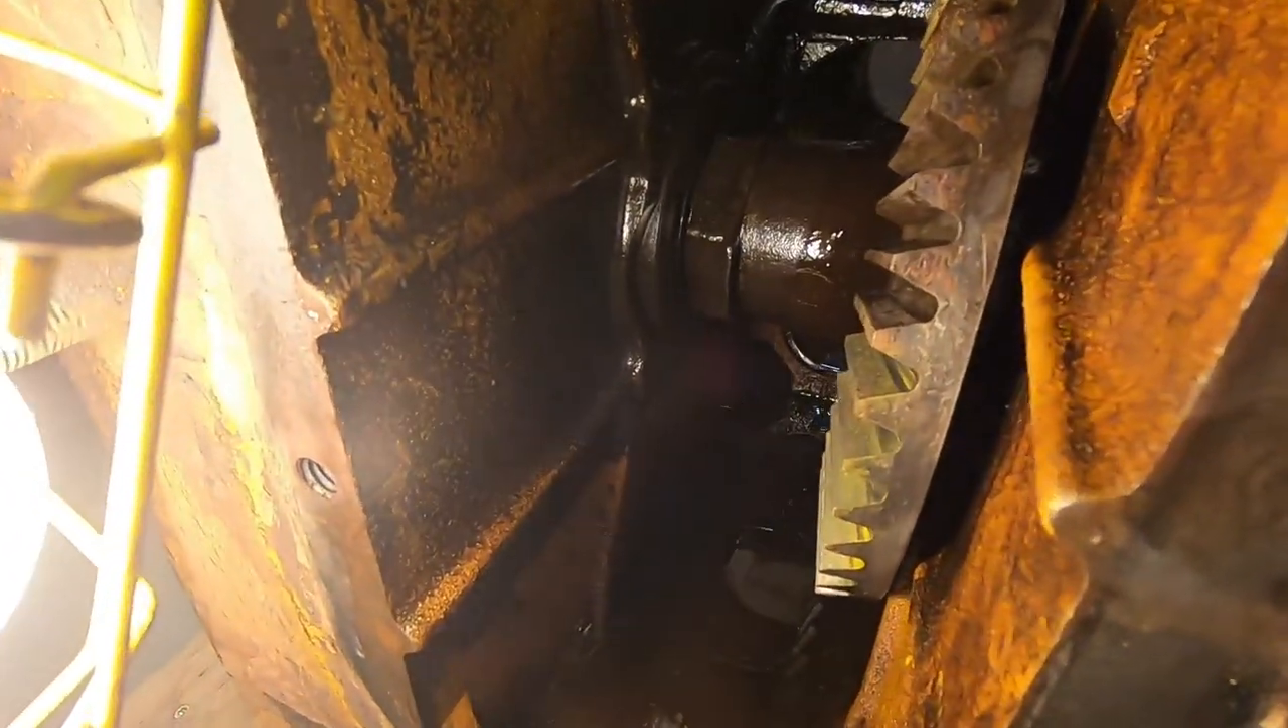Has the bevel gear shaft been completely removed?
No.